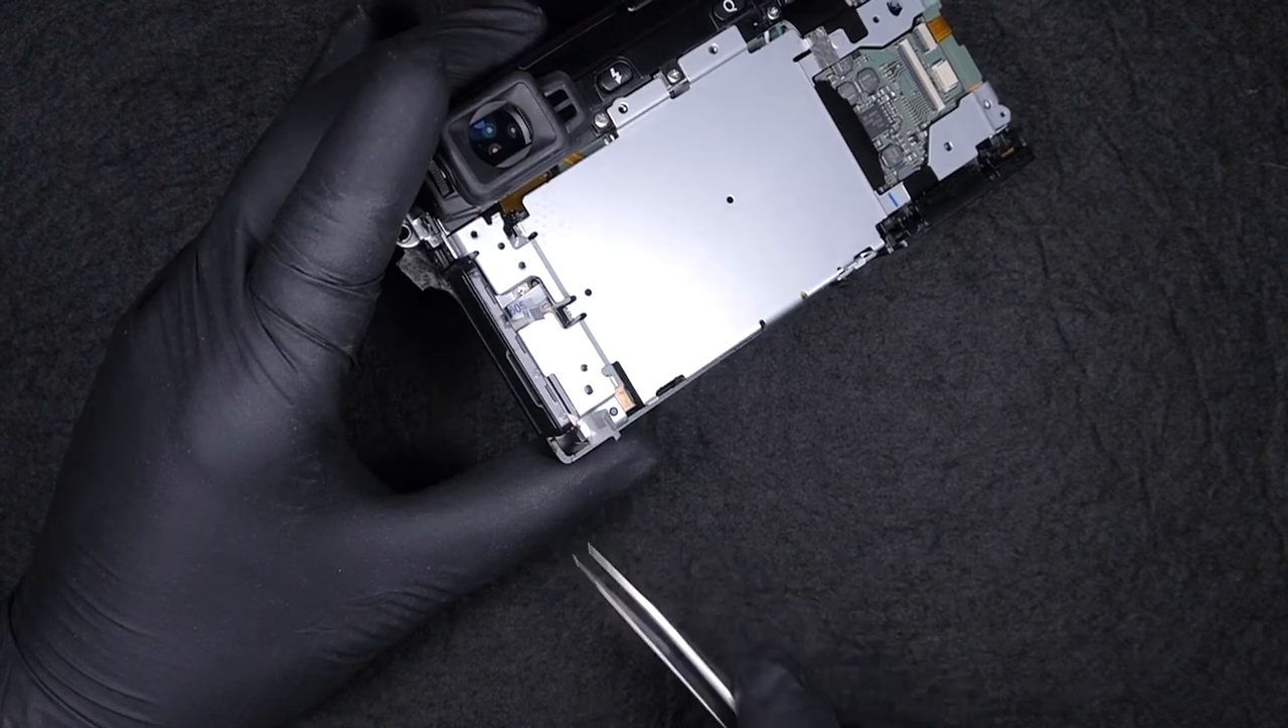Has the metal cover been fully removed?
No.